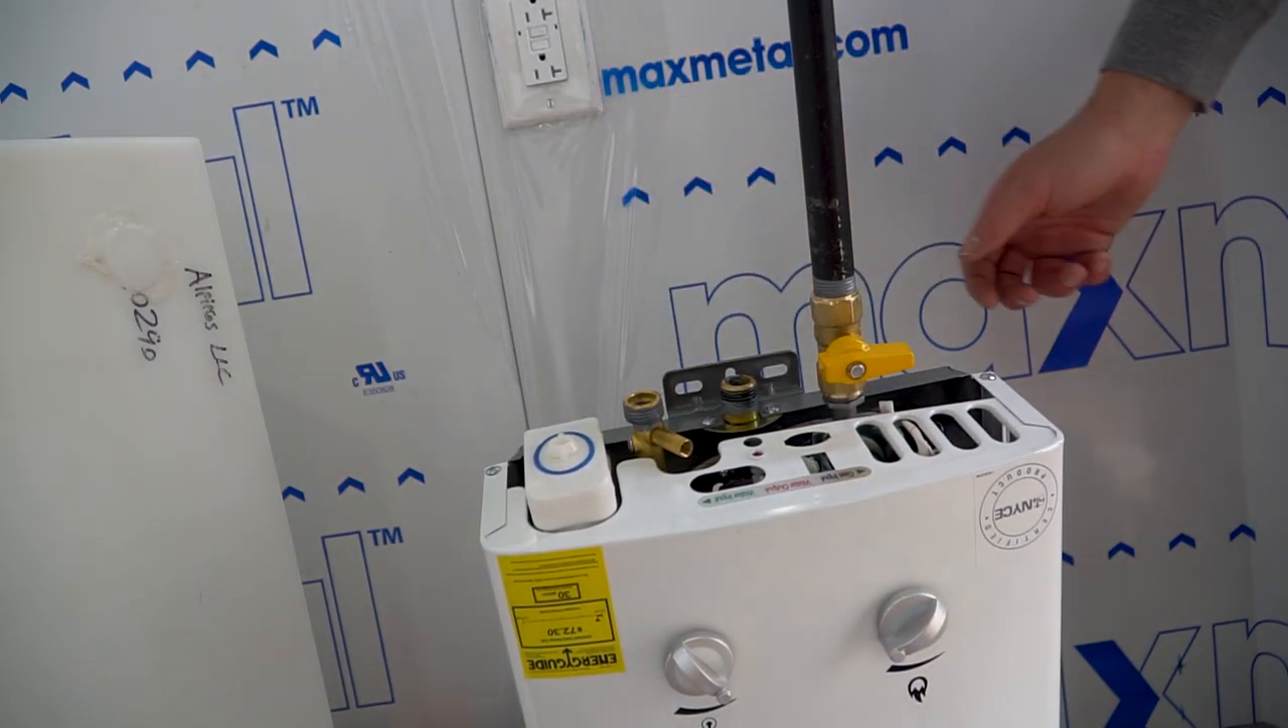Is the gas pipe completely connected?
Yes.